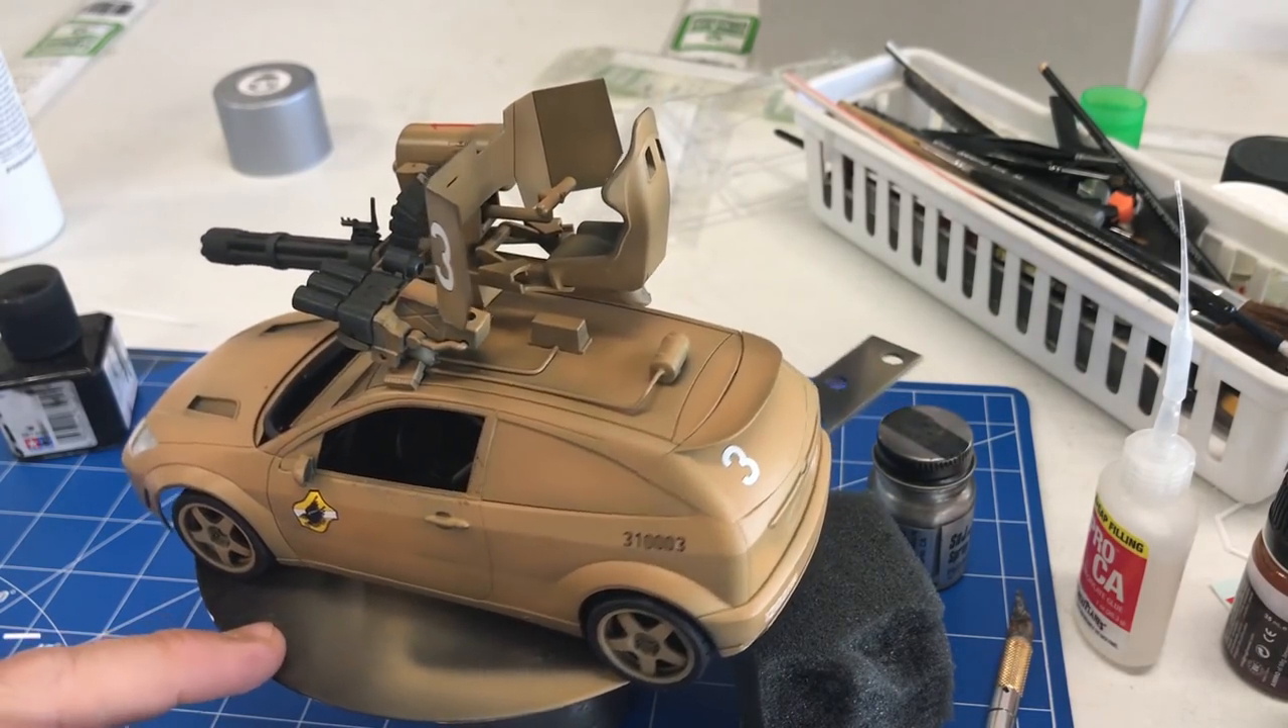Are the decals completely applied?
Yes.